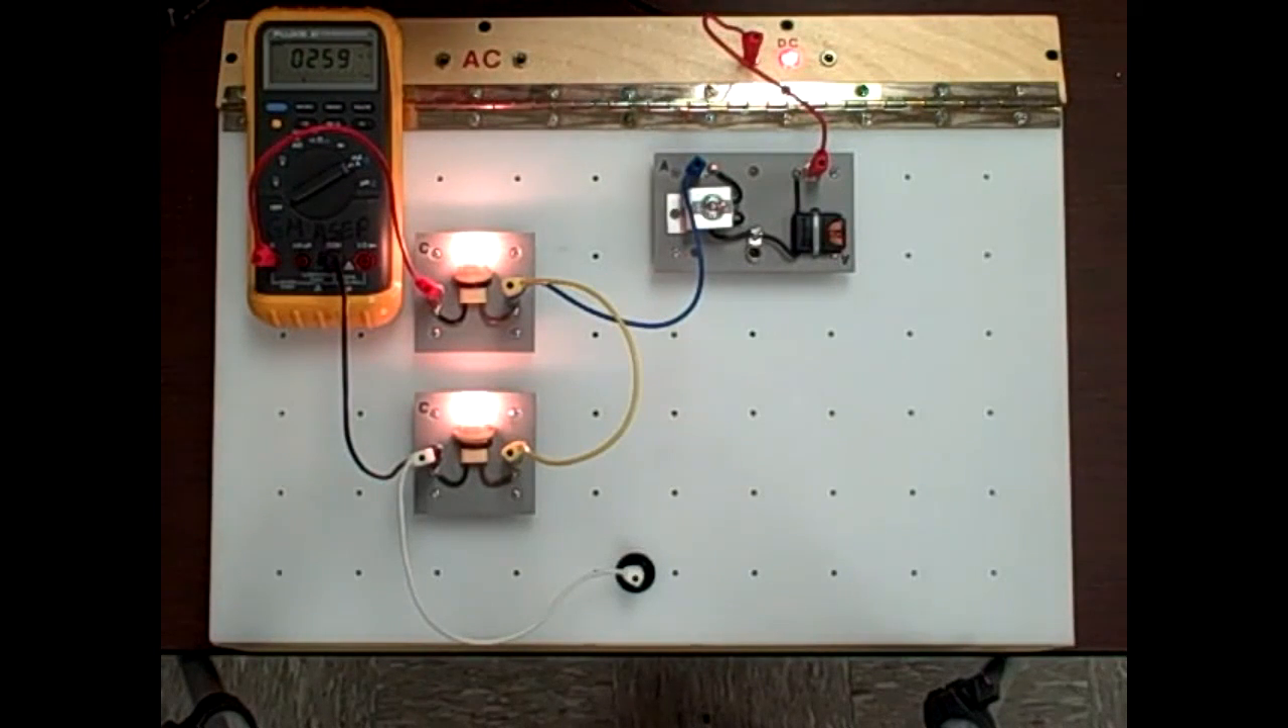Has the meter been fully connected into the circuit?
Yes.